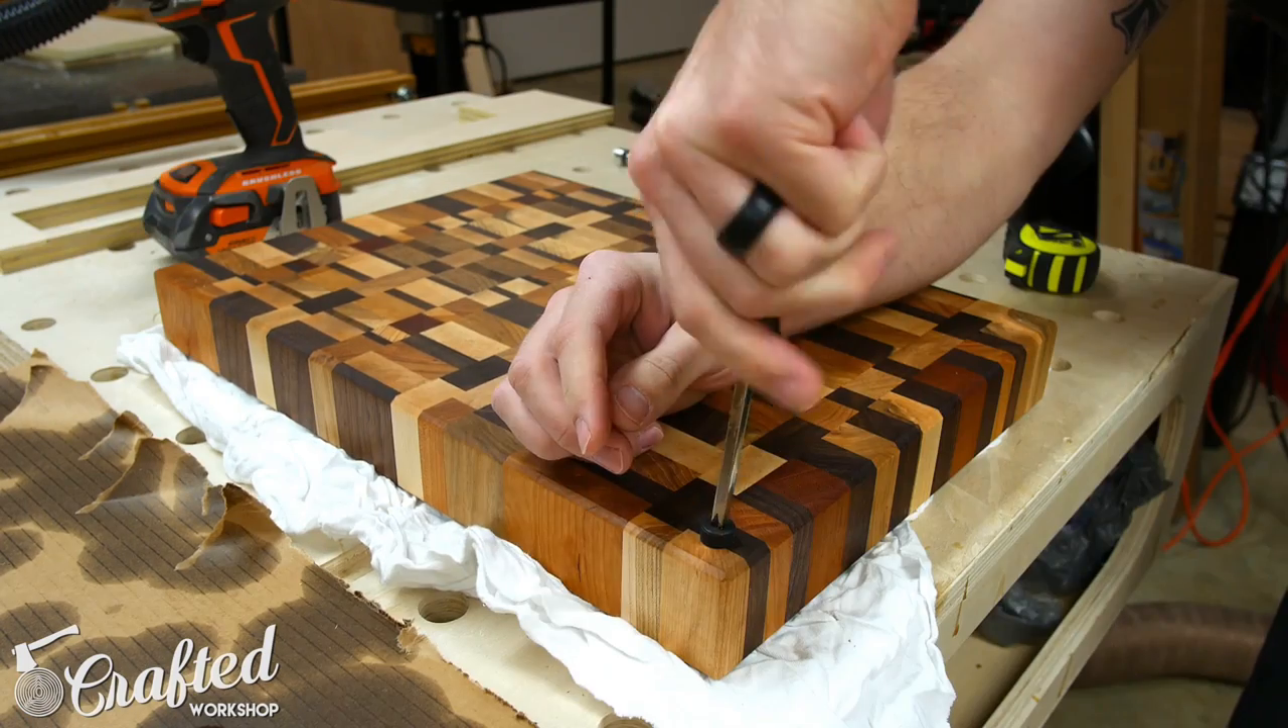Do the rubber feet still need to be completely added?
Yes.